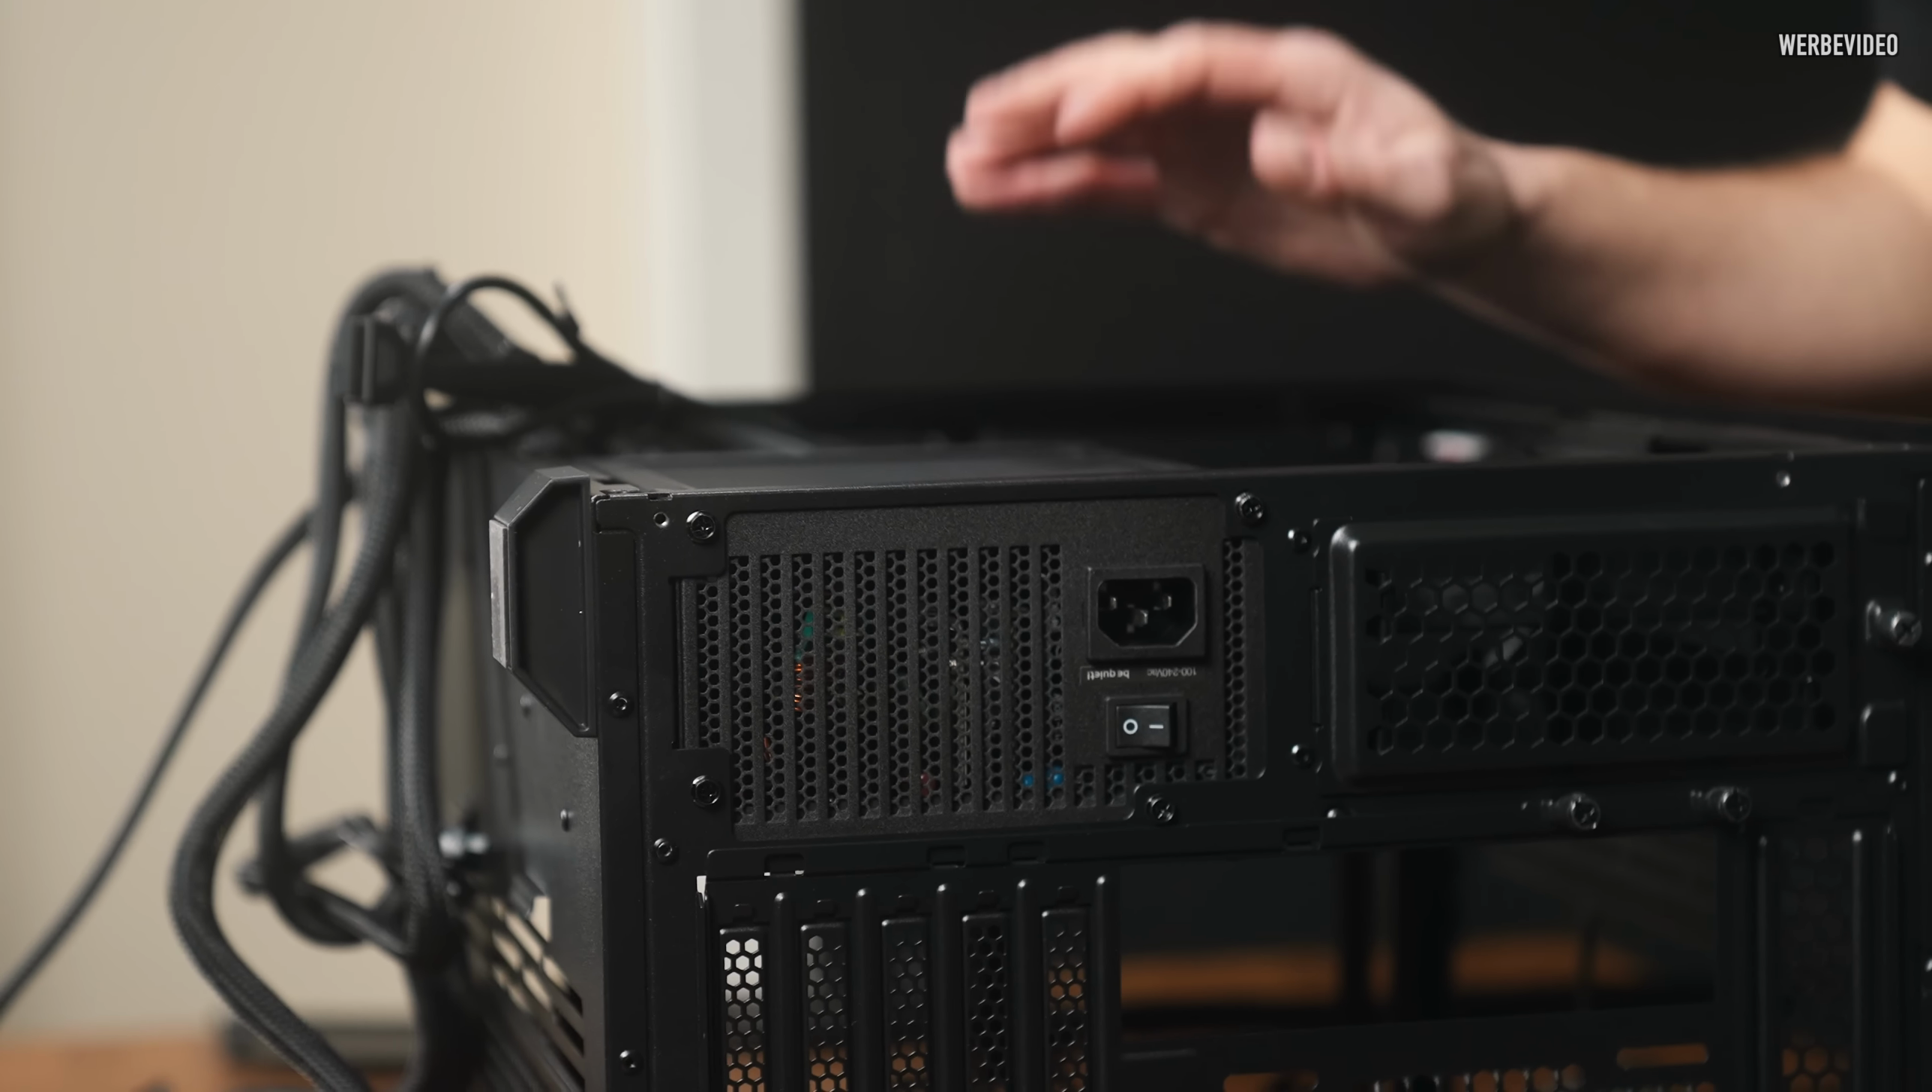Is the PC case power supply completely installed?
Yes.